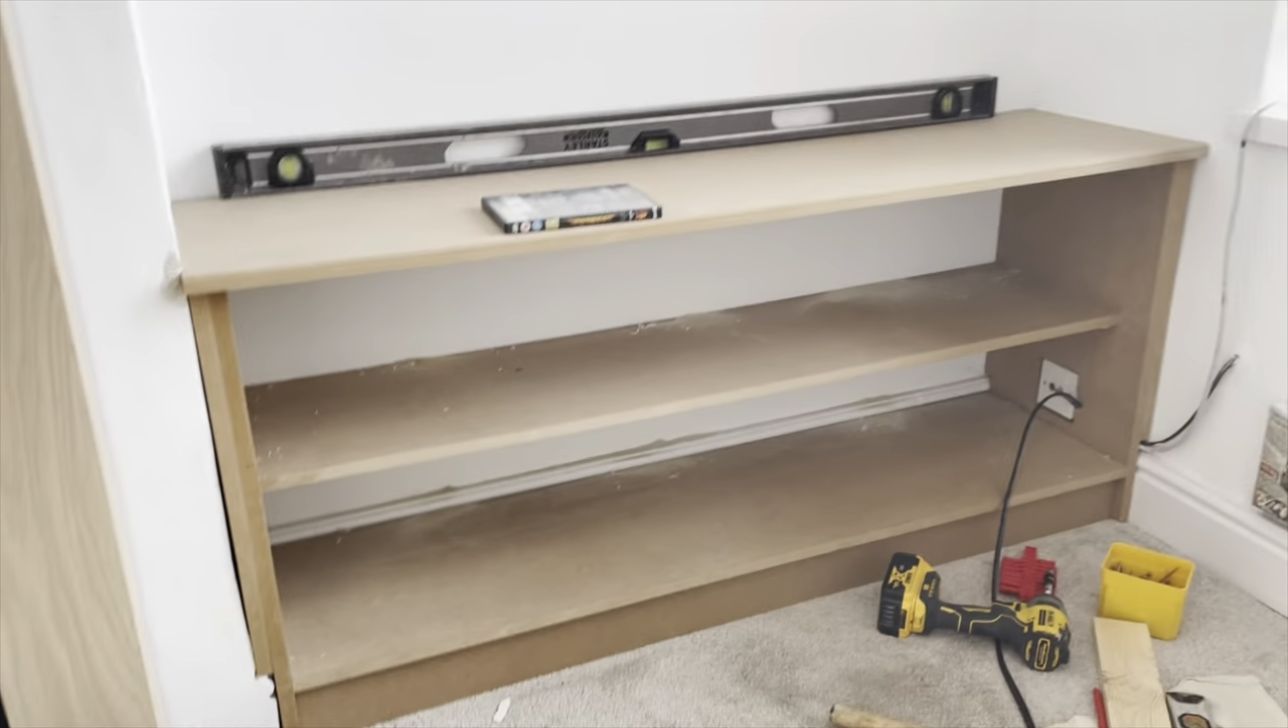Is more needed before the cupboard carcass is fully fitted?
No.